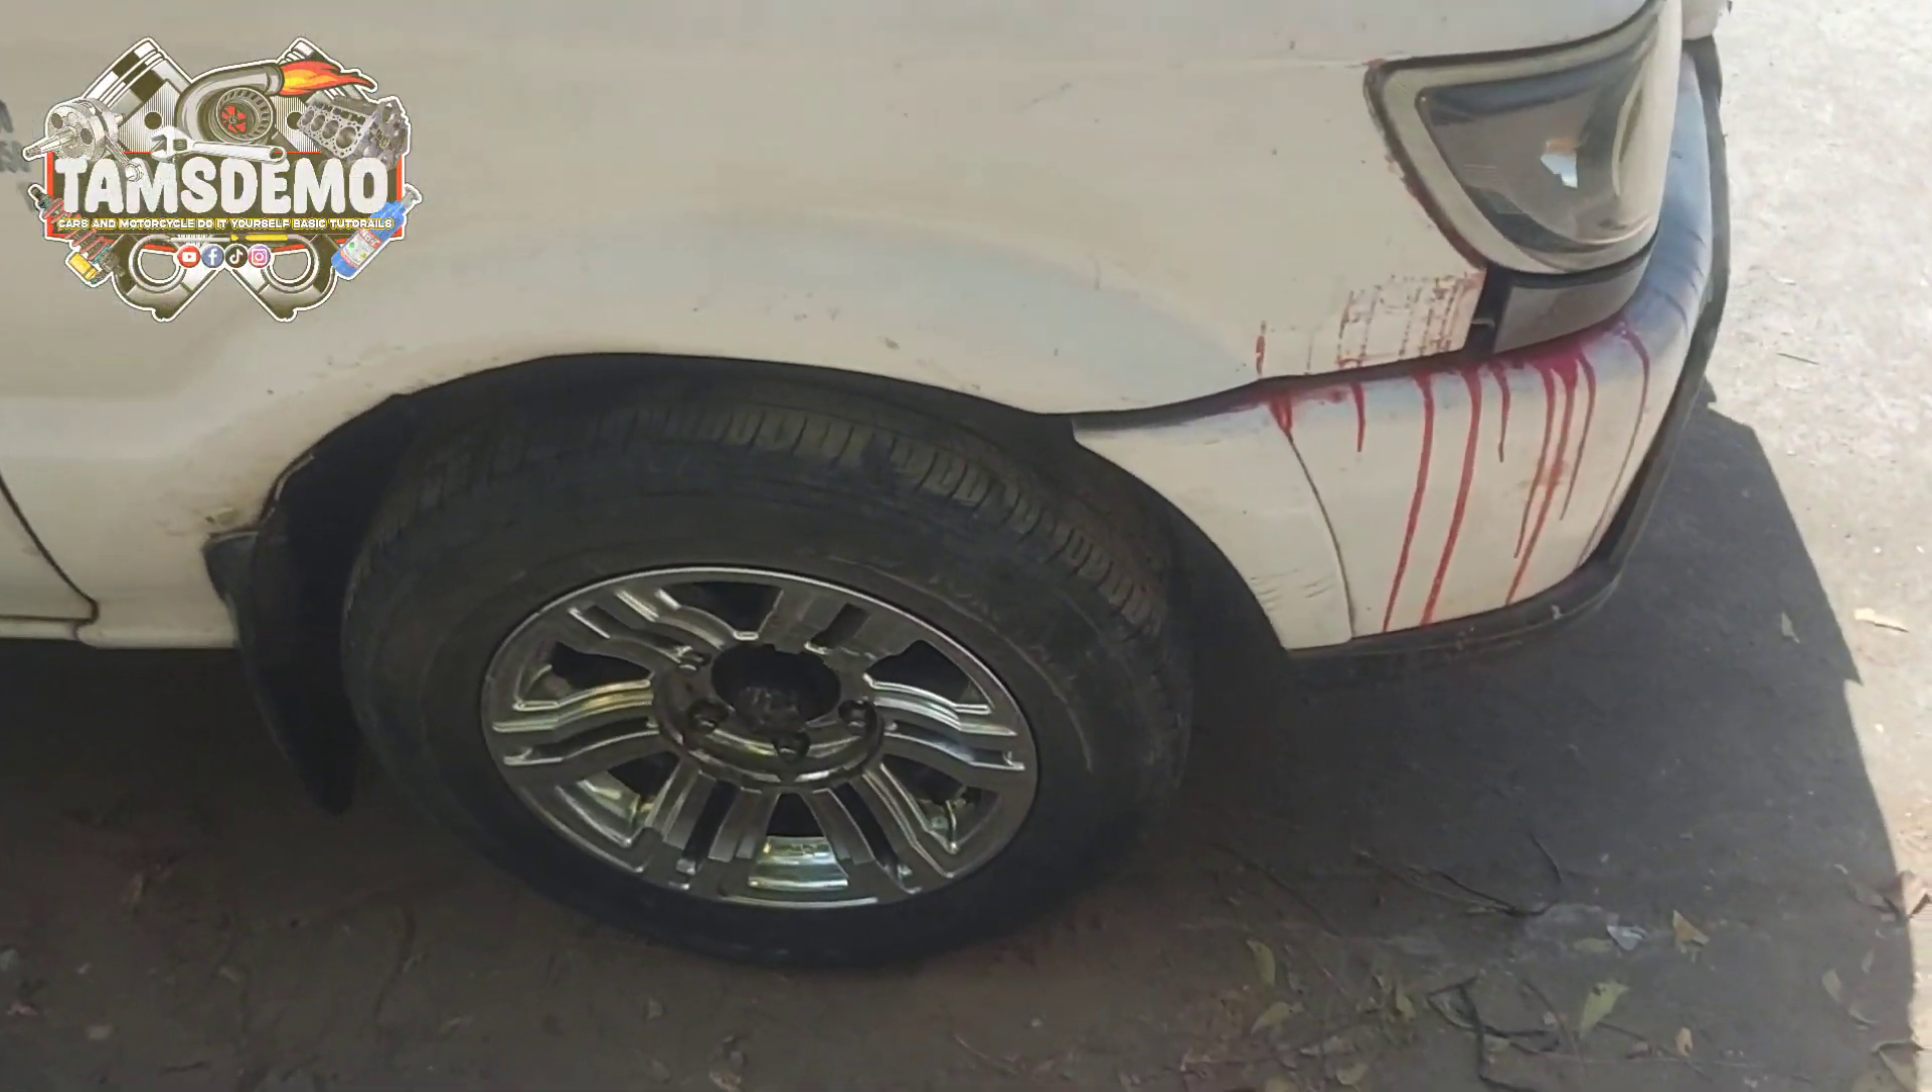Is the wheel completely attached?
Yes.